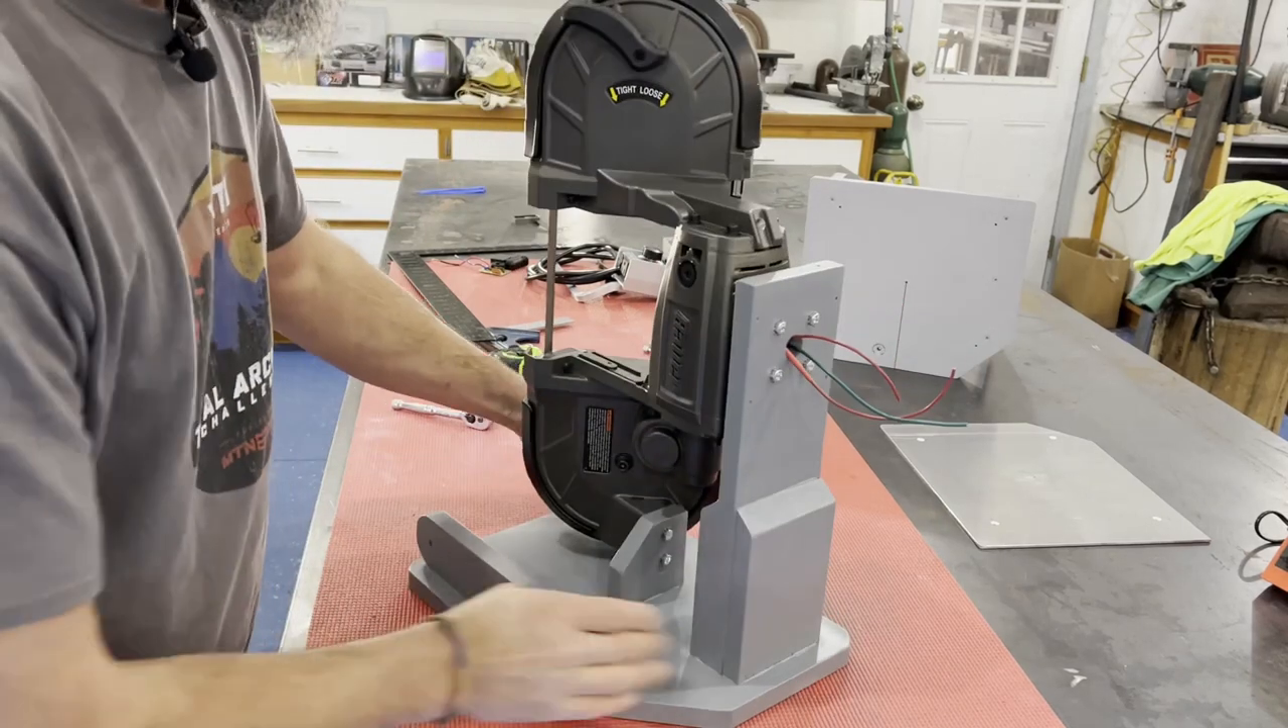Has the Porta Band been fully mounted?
Yes.